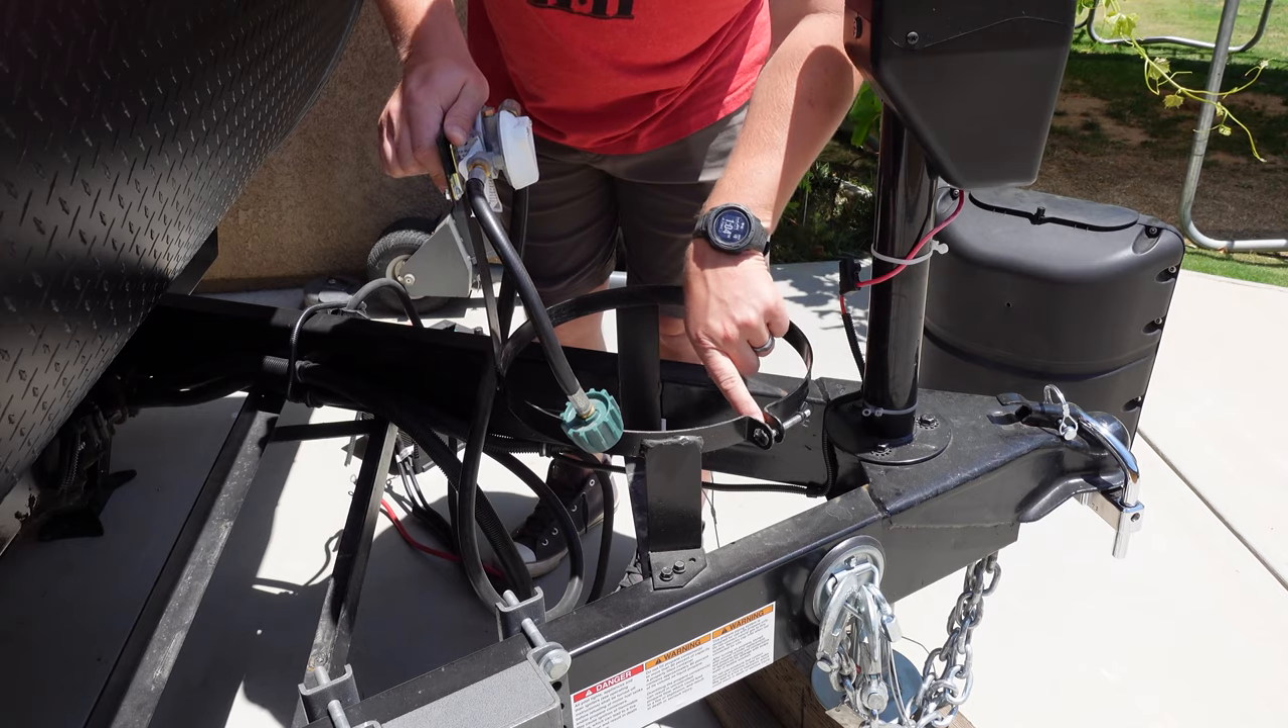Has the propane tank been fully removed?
Yes.